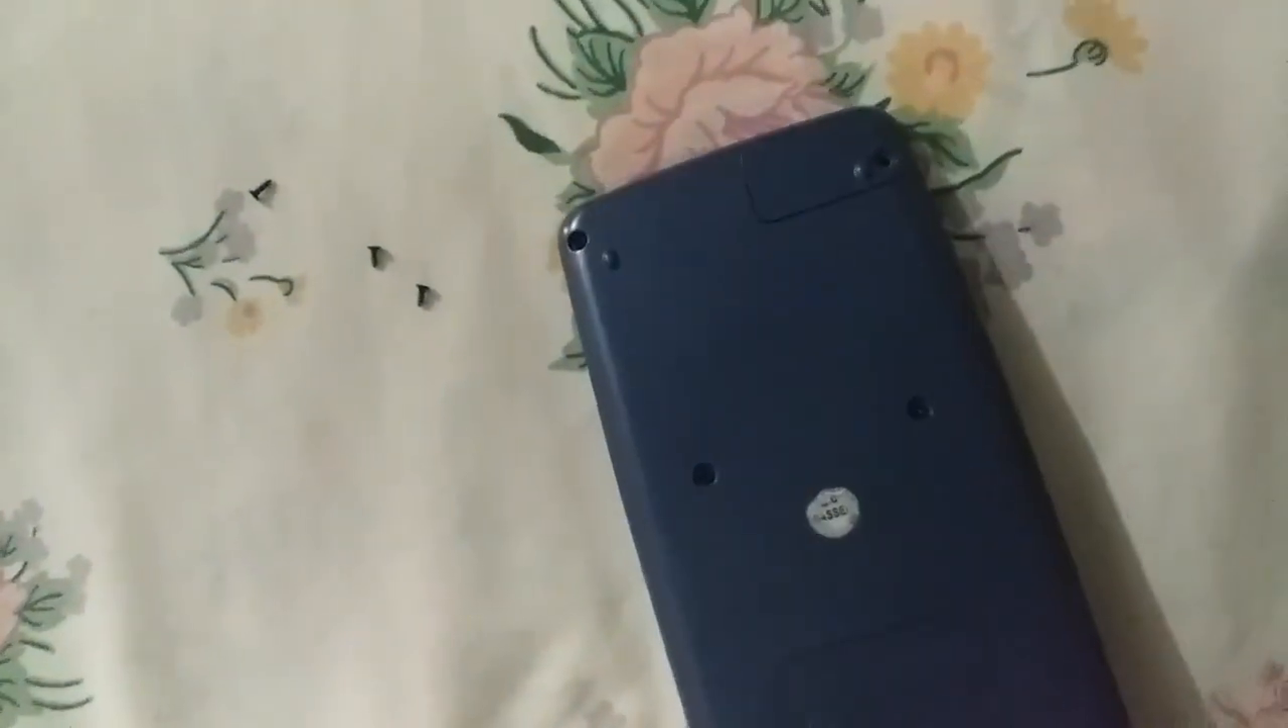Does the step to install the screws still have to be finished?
Yes.